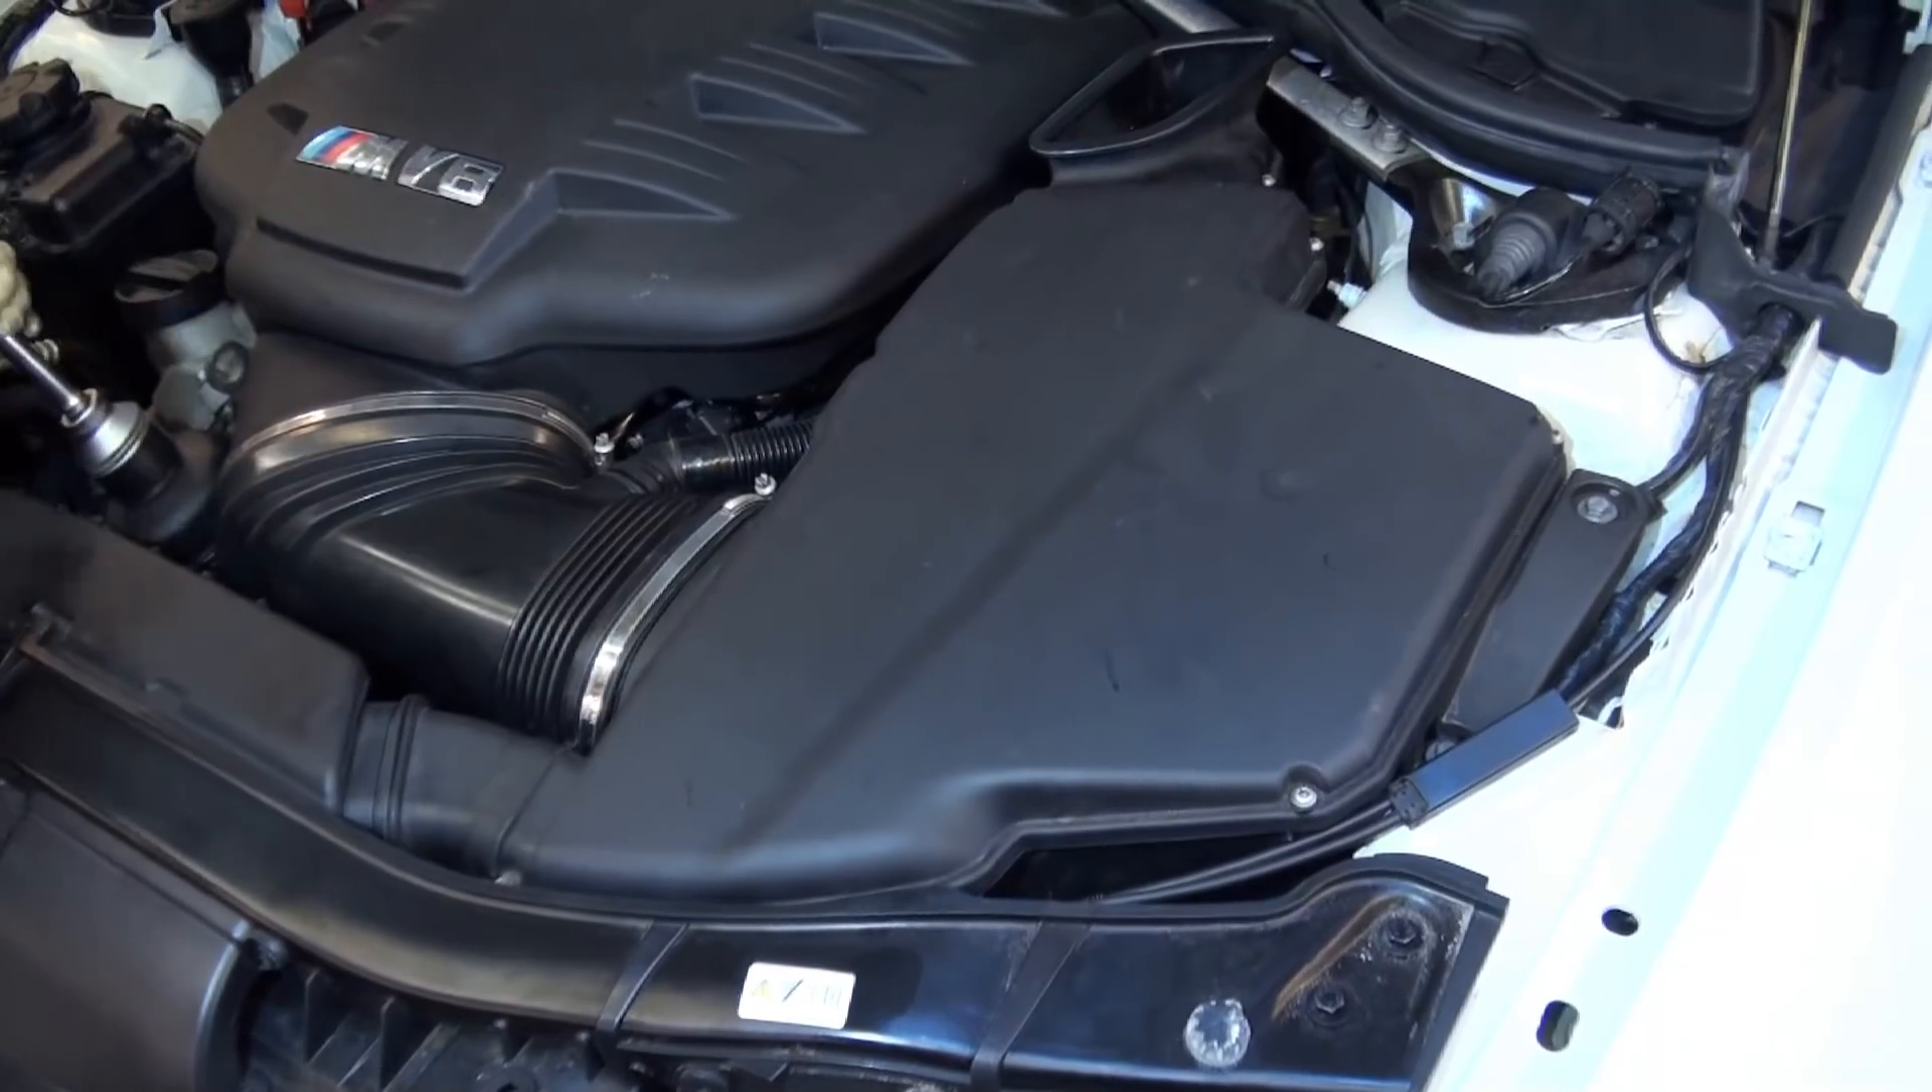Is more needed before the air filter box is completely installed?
No.